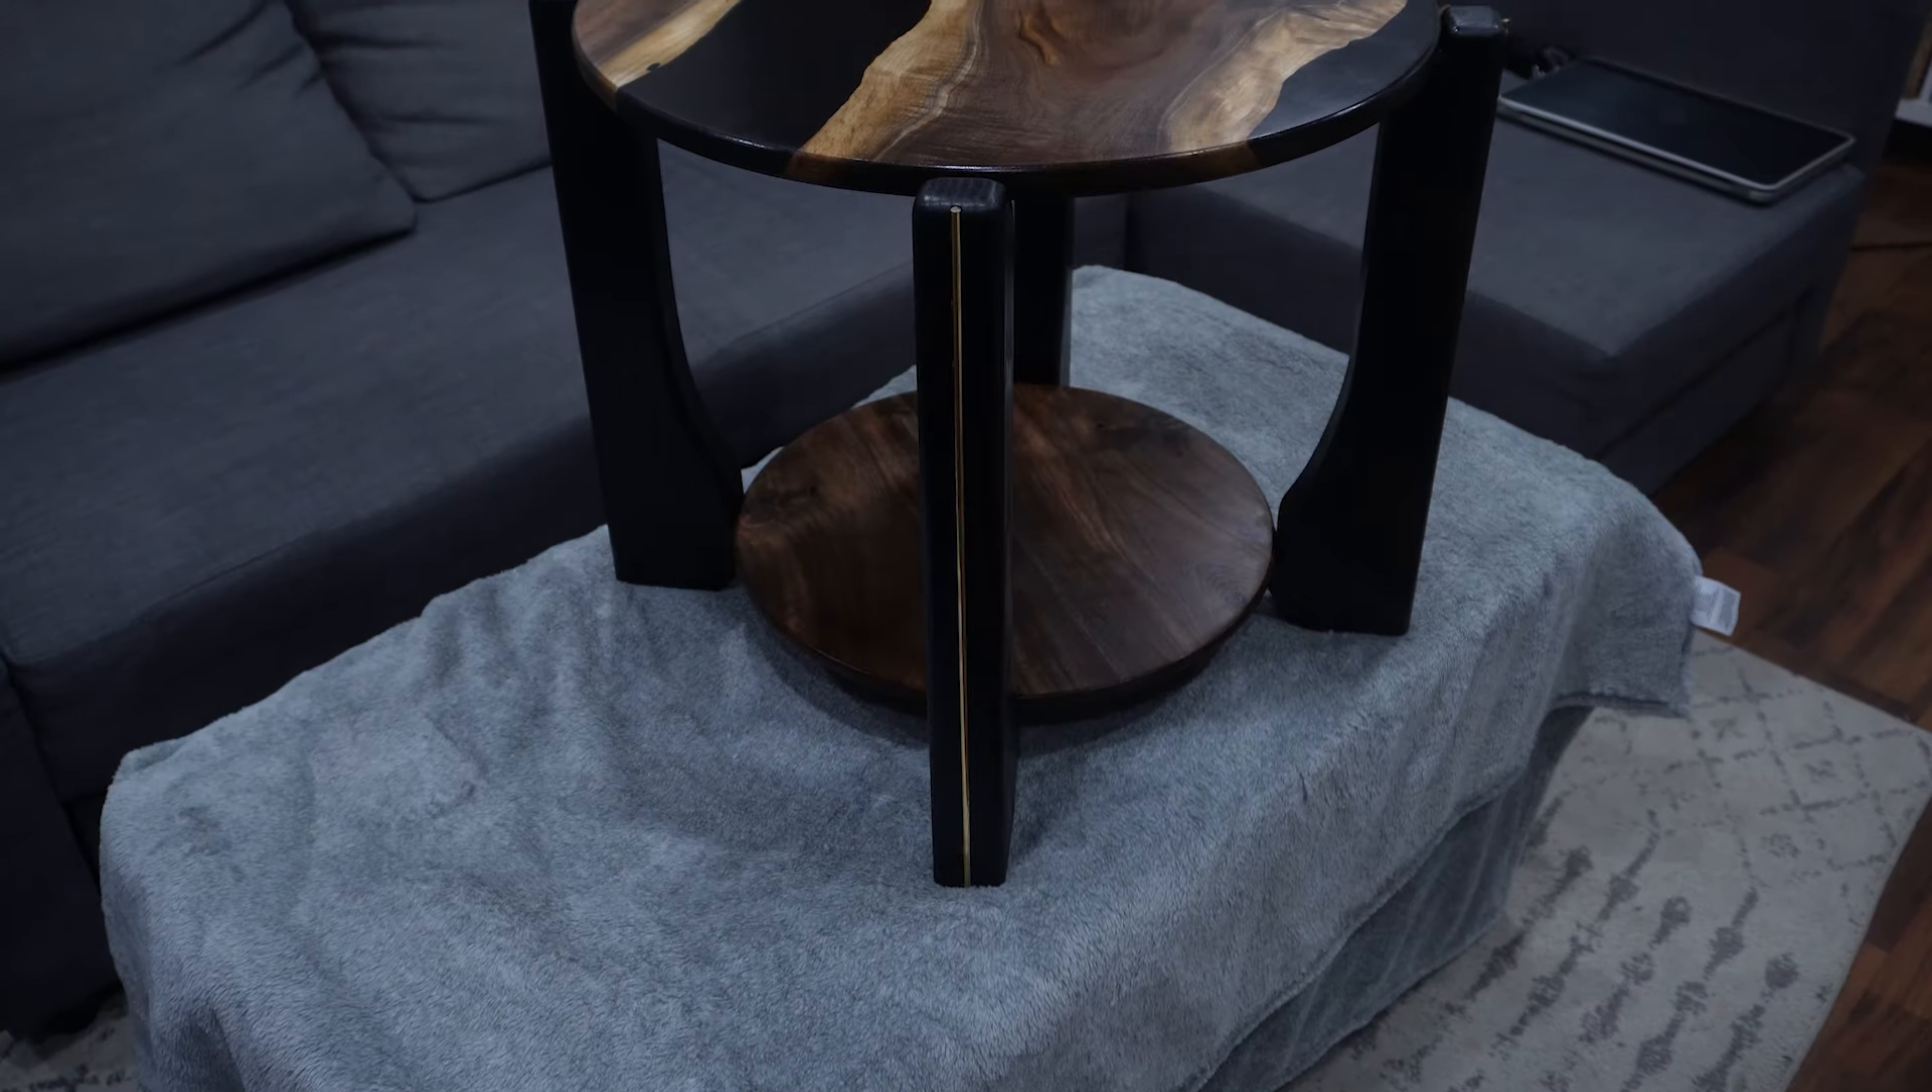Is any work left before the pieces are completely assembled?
No.